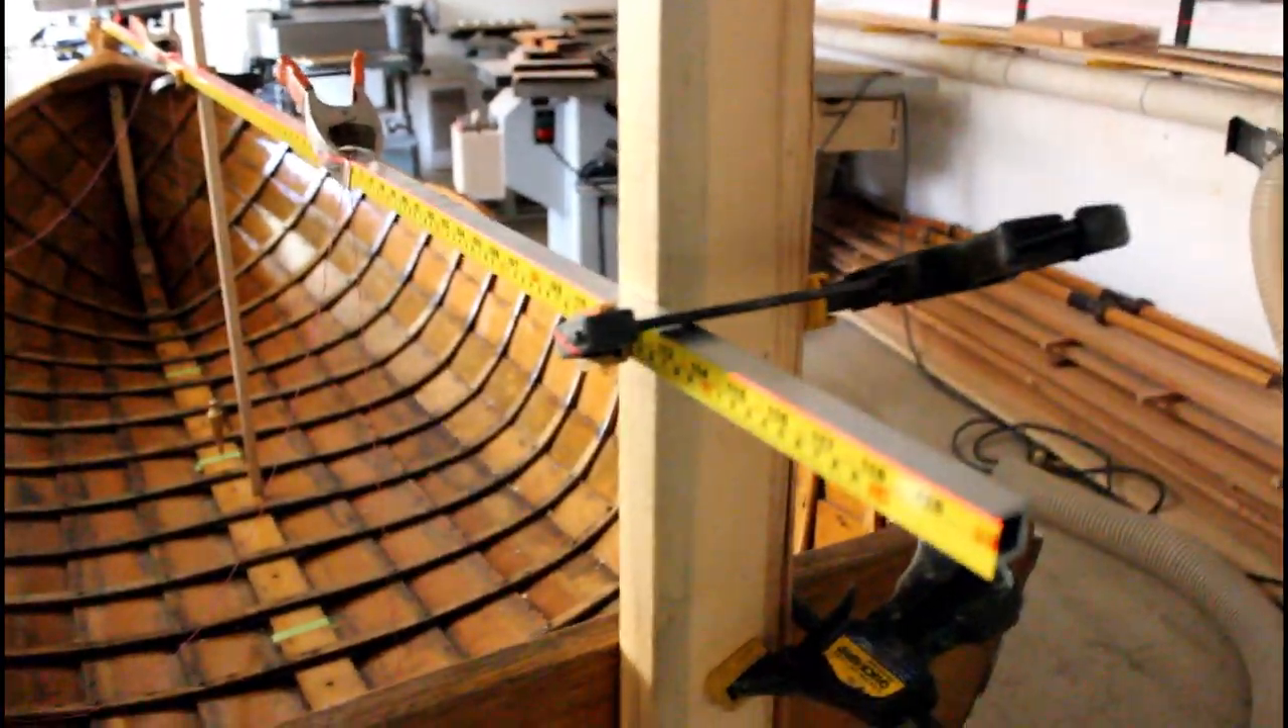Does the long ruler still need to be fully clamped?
No.